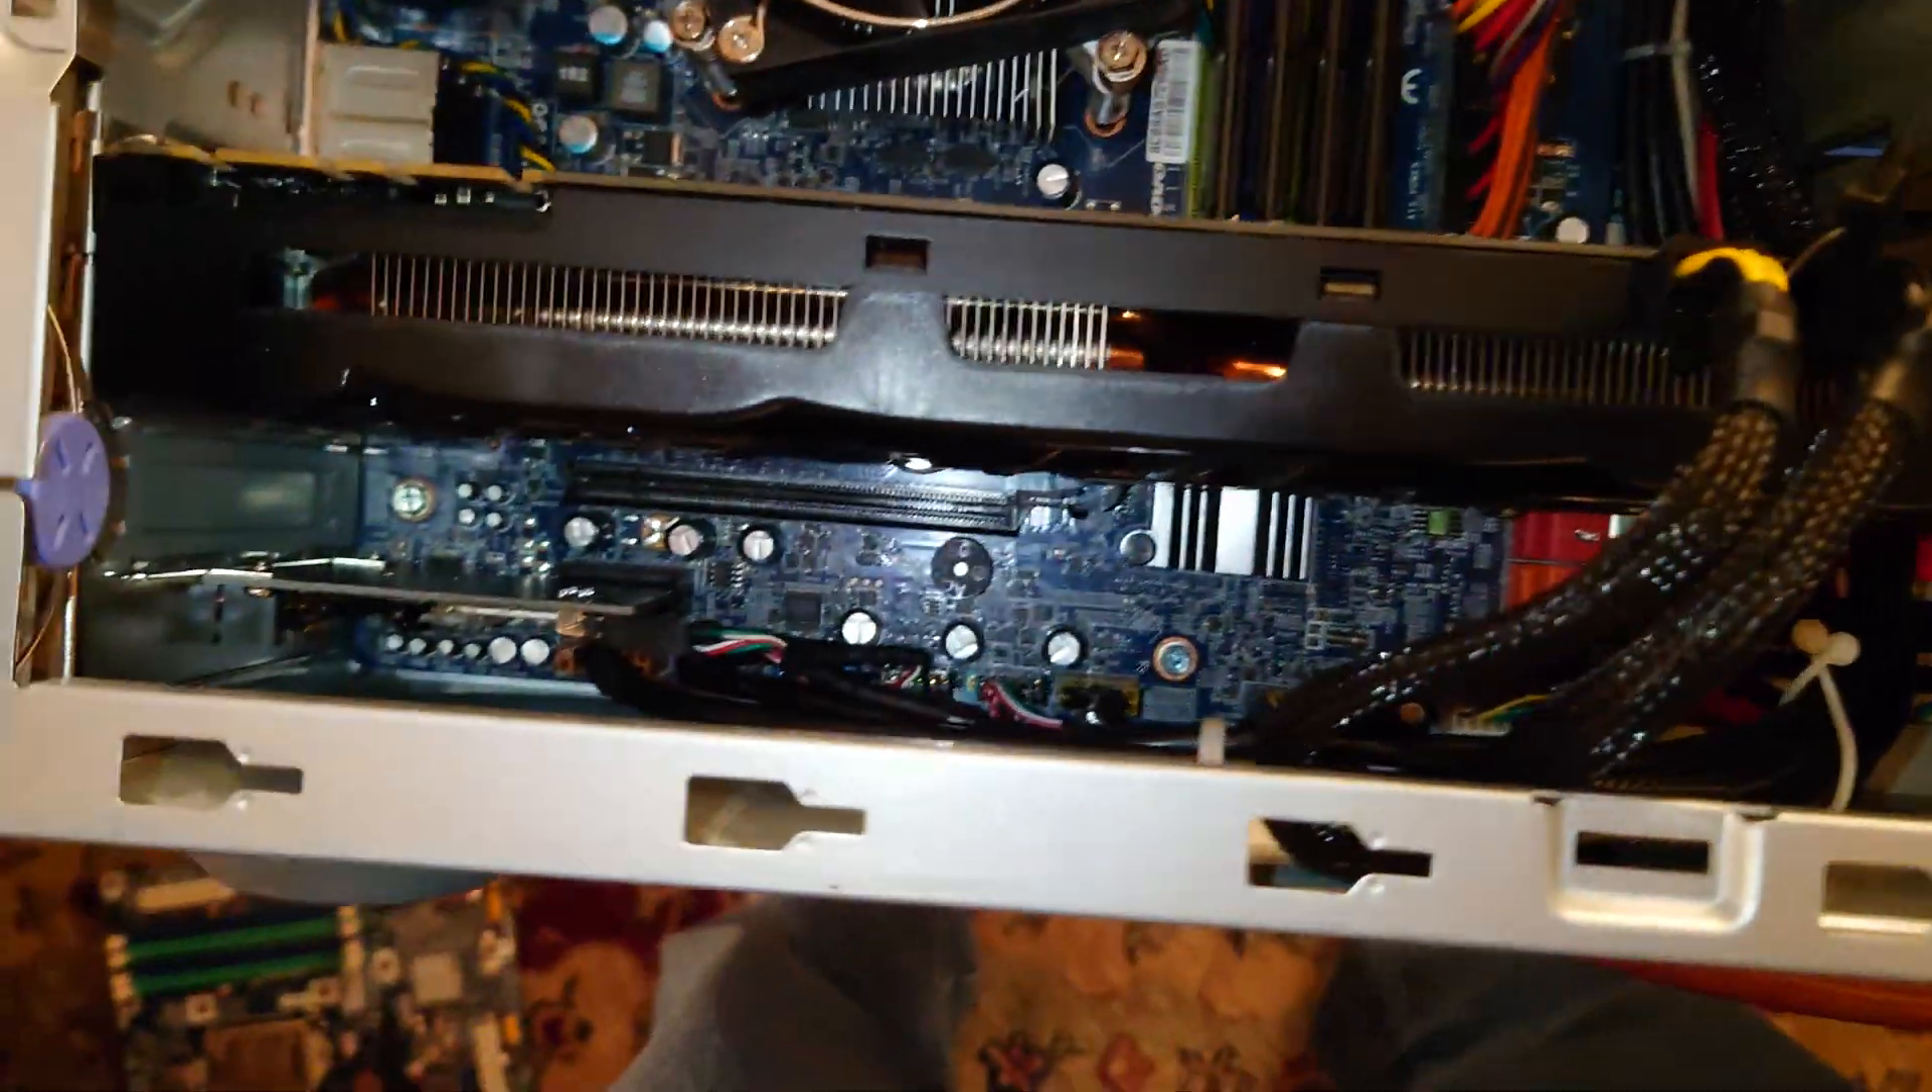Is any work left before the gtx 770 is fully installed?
No.